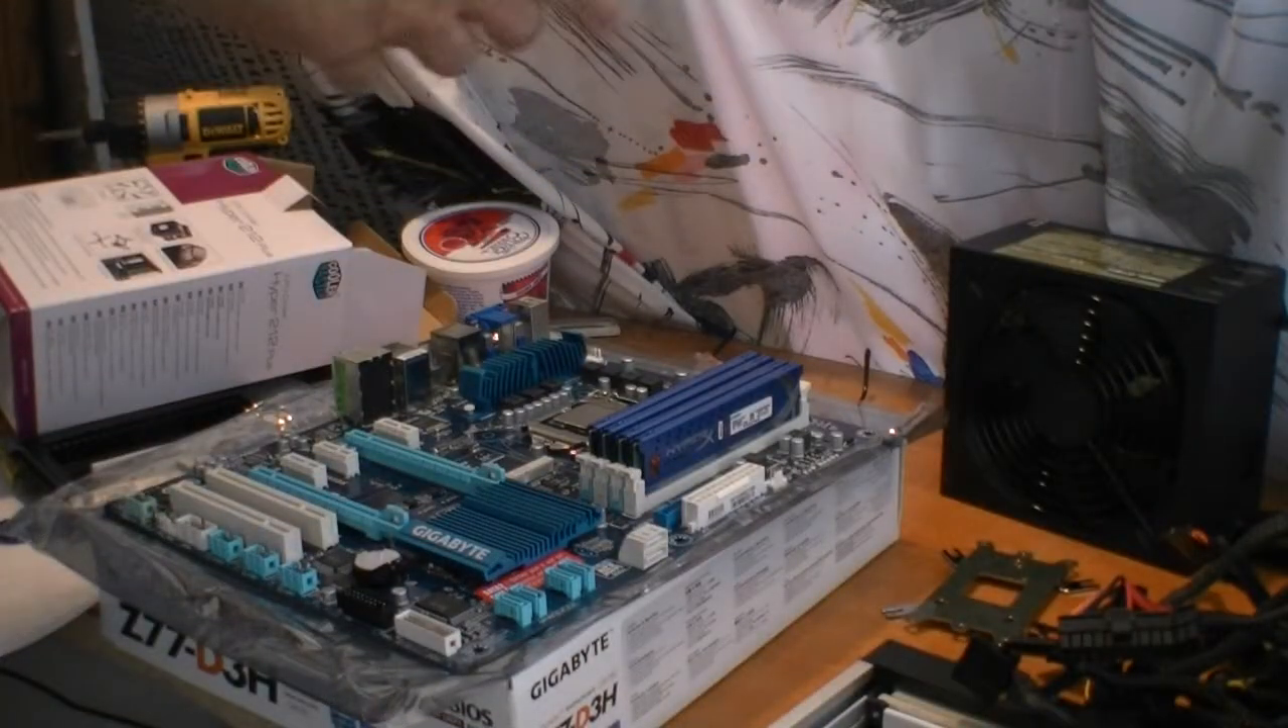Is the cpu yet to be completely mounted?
No.